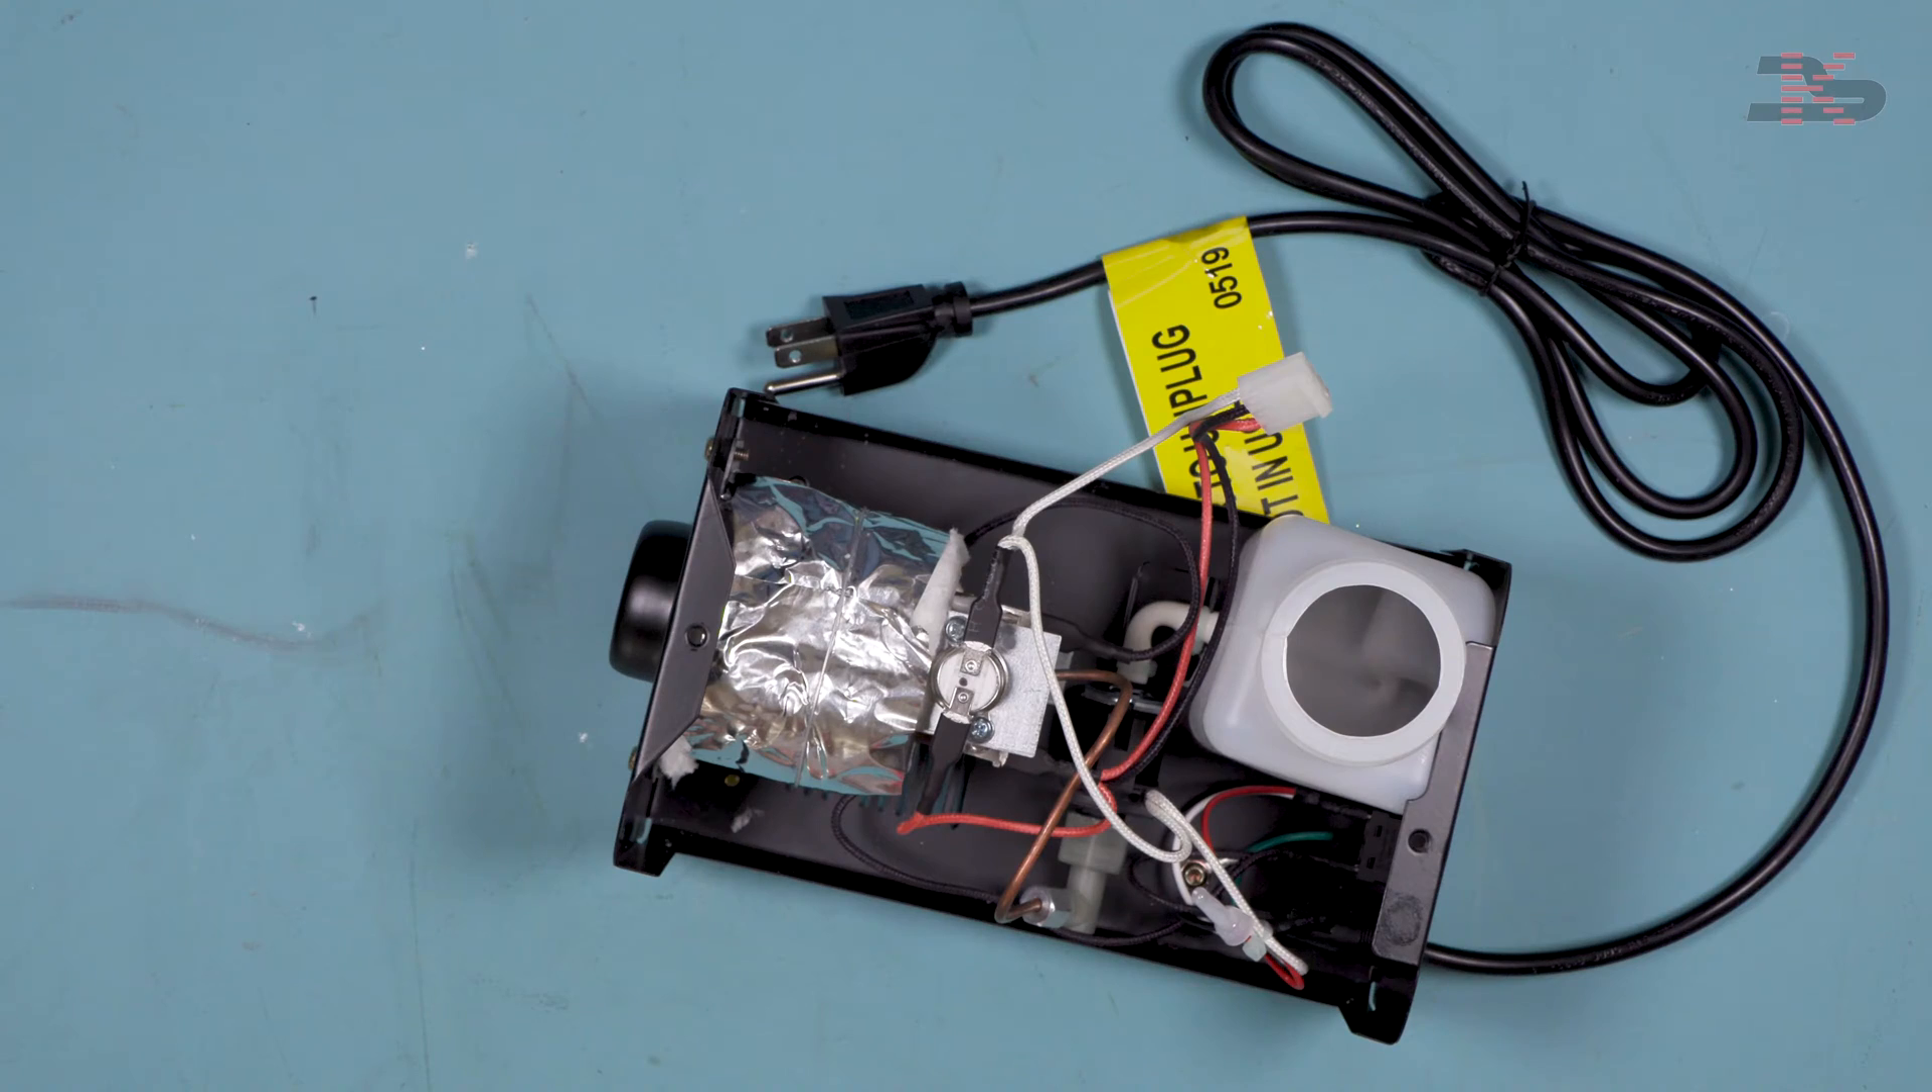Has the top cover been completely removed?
Yes.